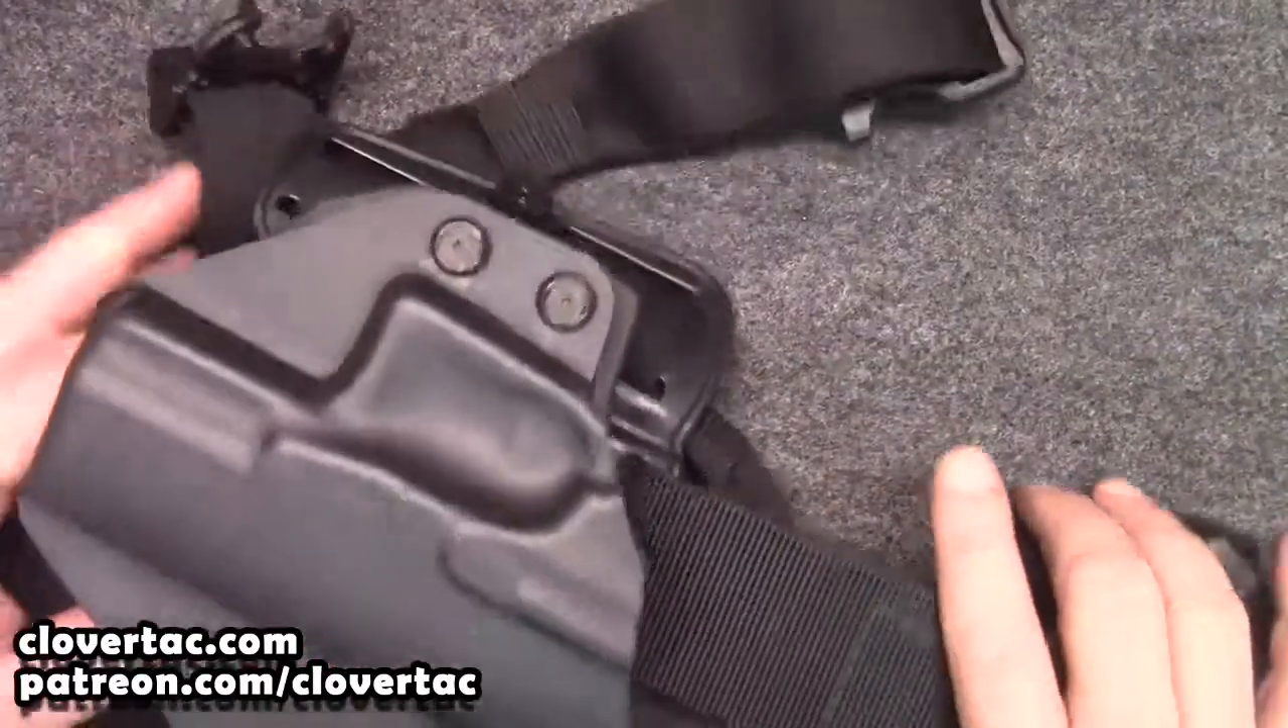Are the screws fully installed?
Yes.